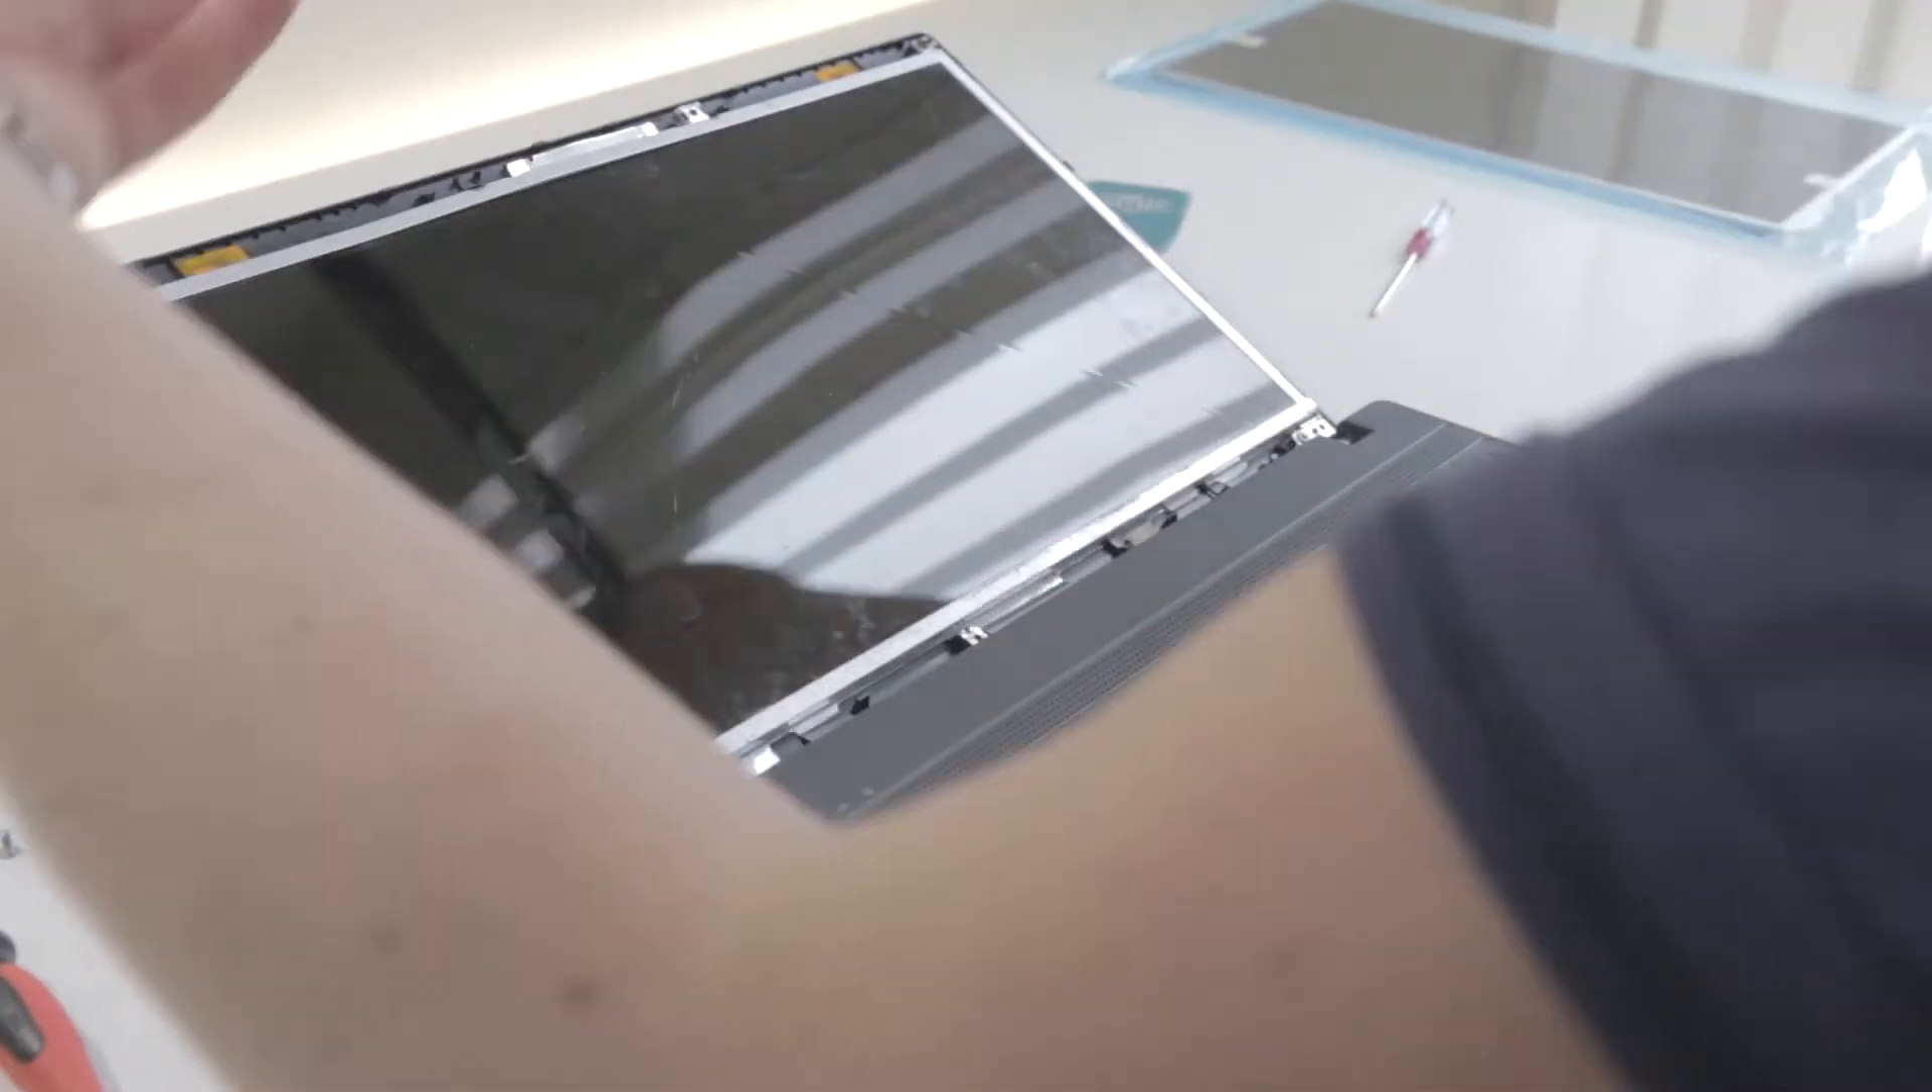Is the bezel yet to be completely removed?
No.